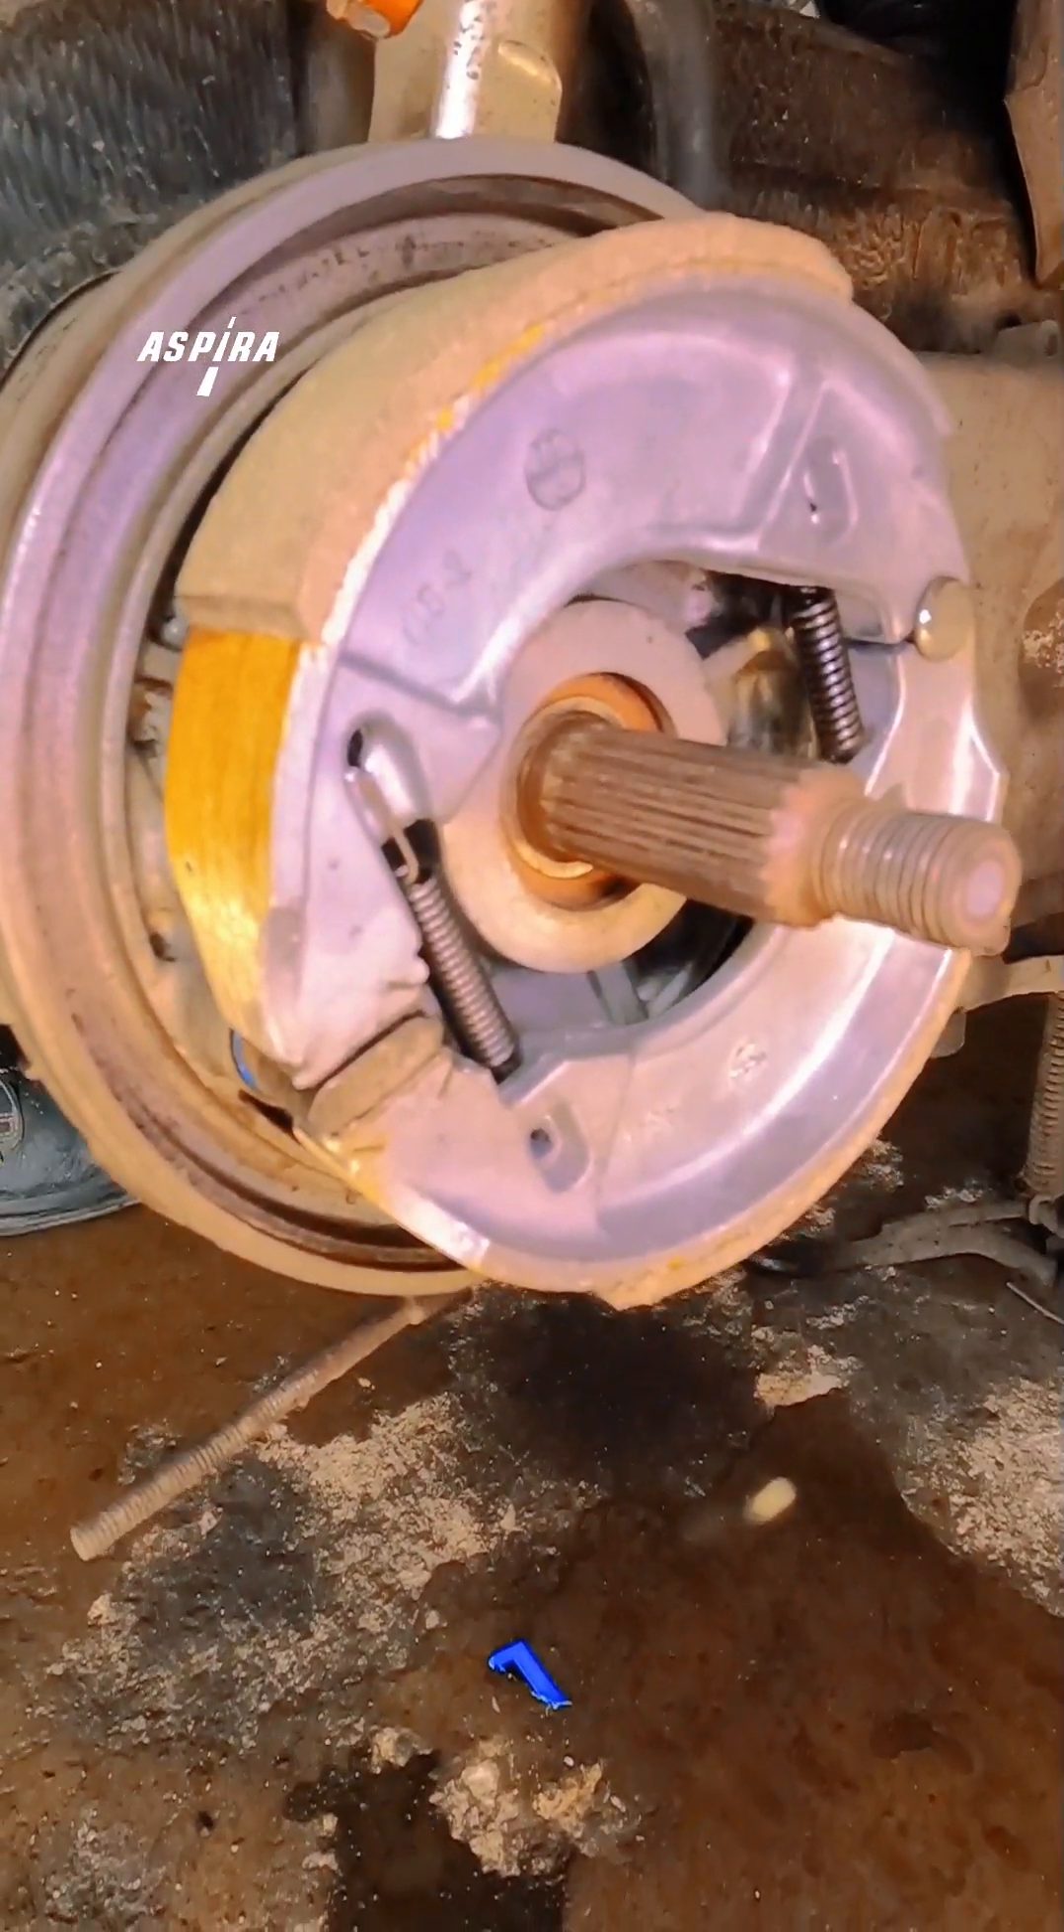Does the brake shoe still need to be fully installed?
No.